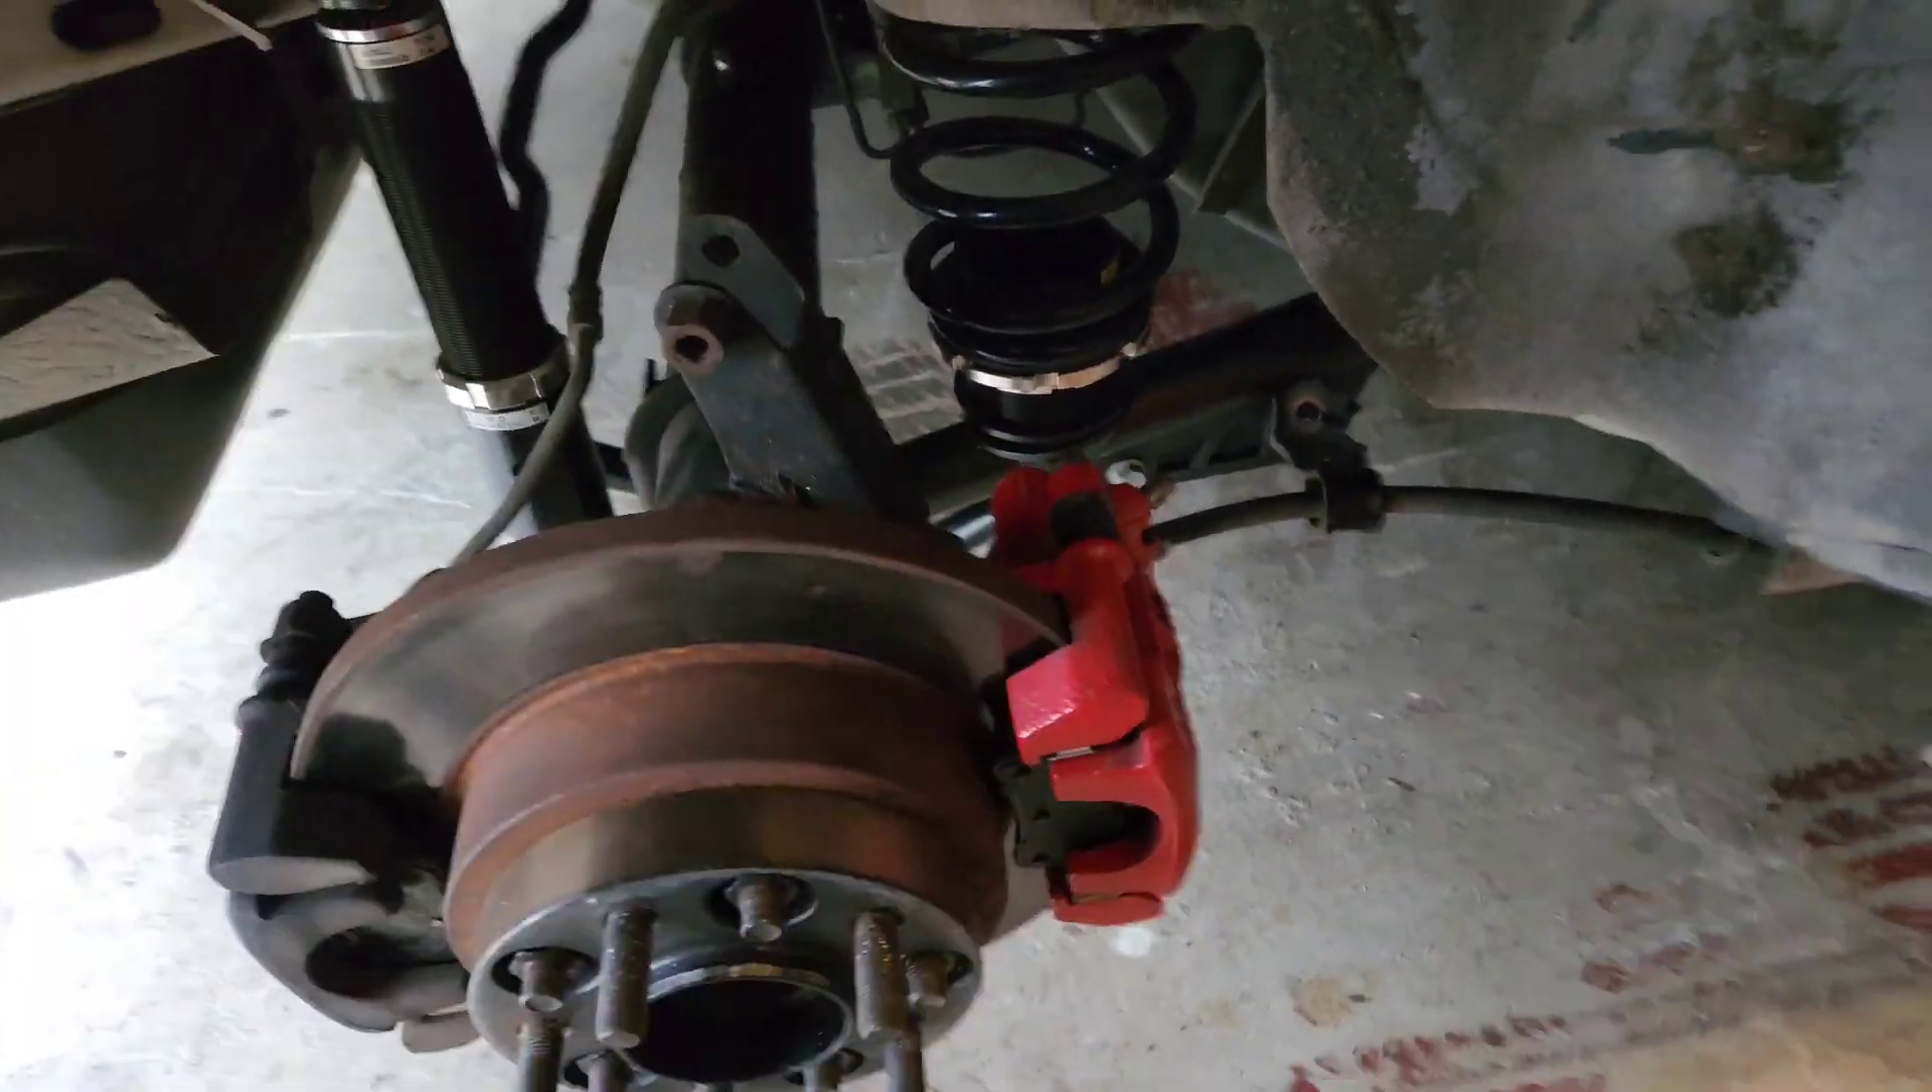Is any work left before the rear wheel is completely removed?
No.